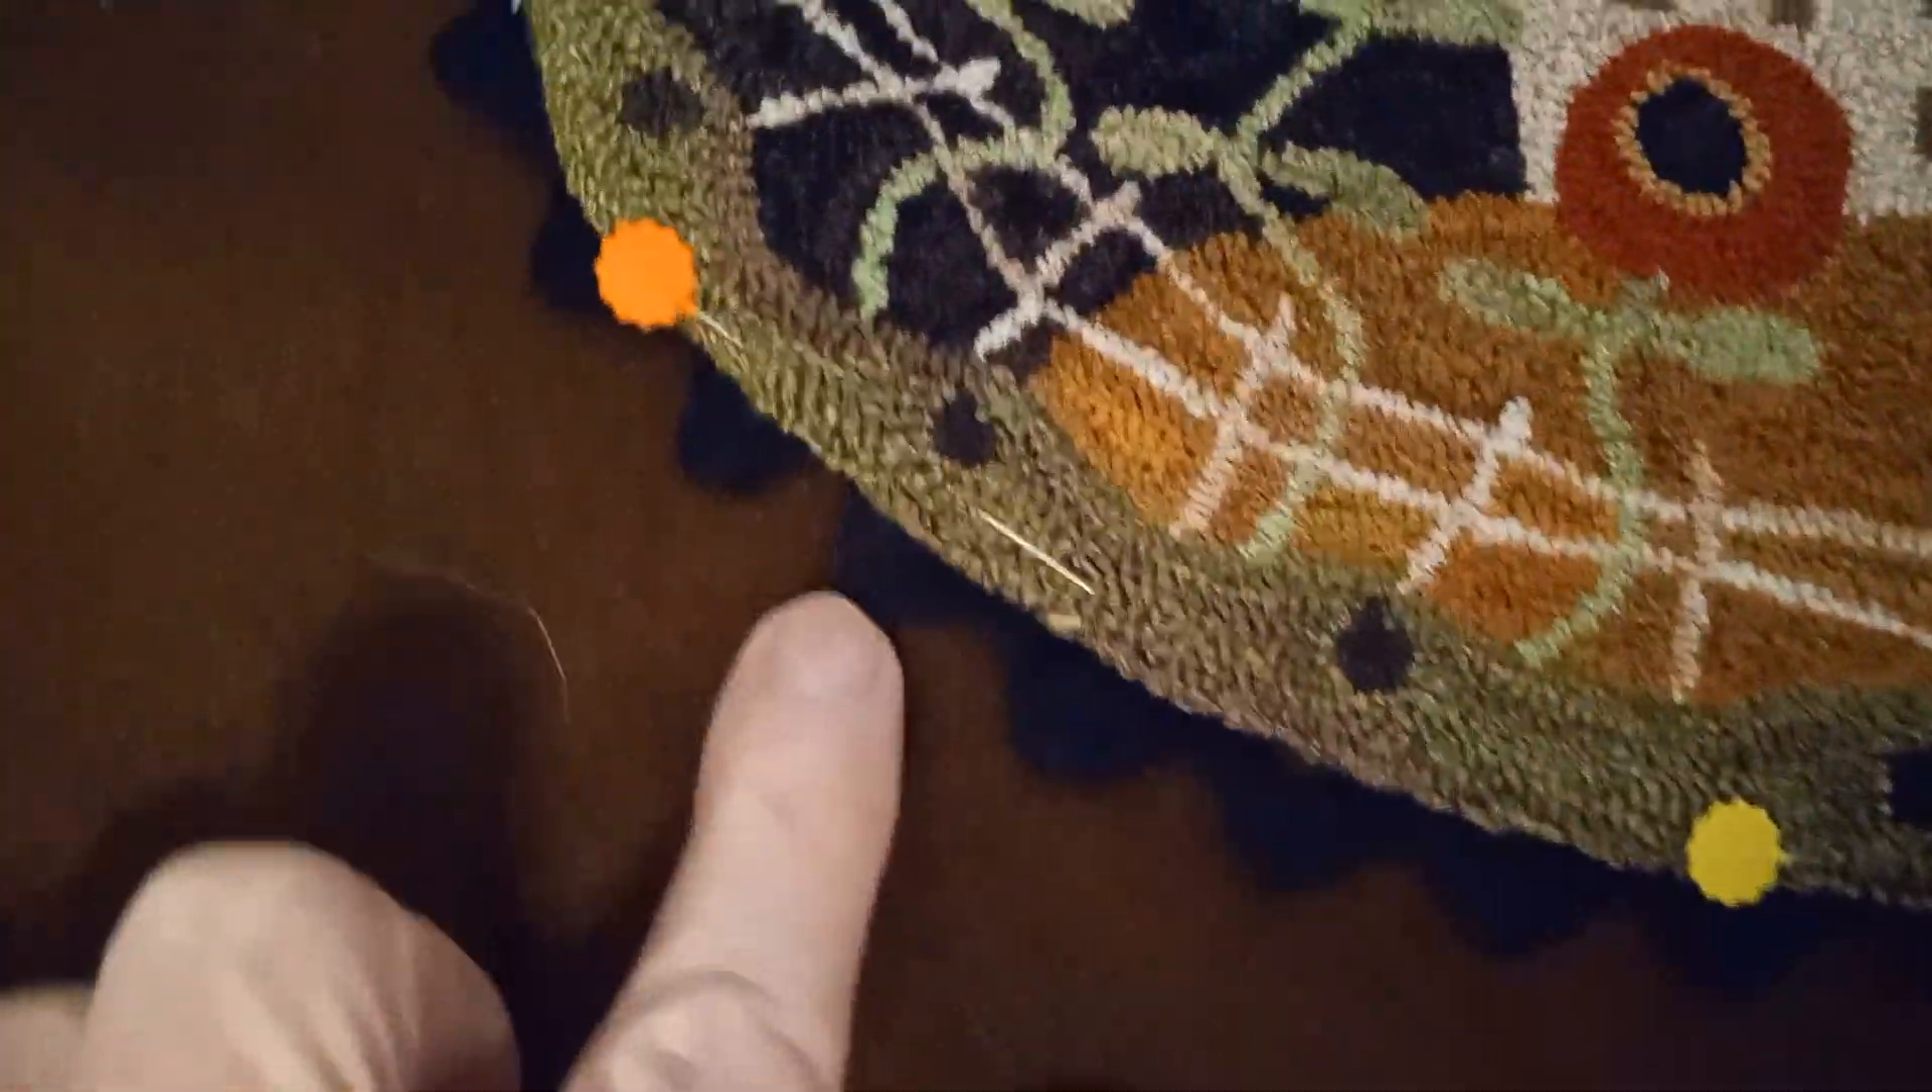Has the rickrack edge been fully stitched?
No.